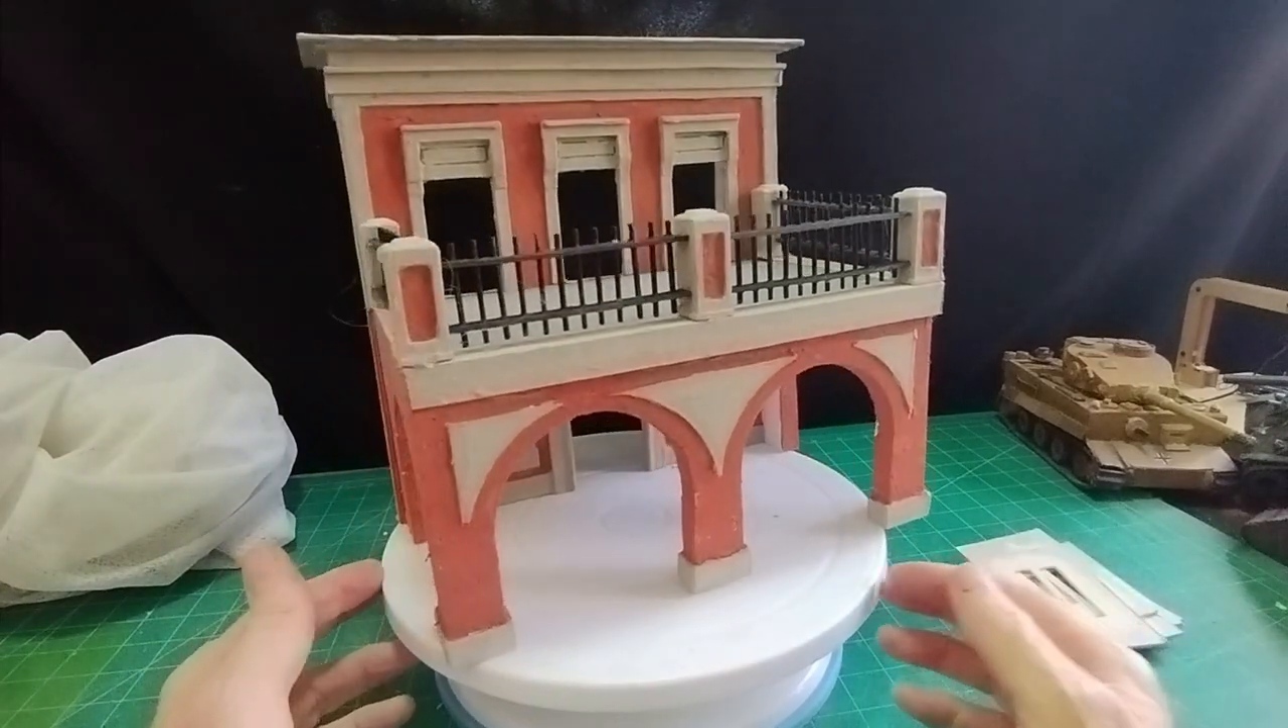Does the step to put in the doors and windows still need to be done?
Yes.